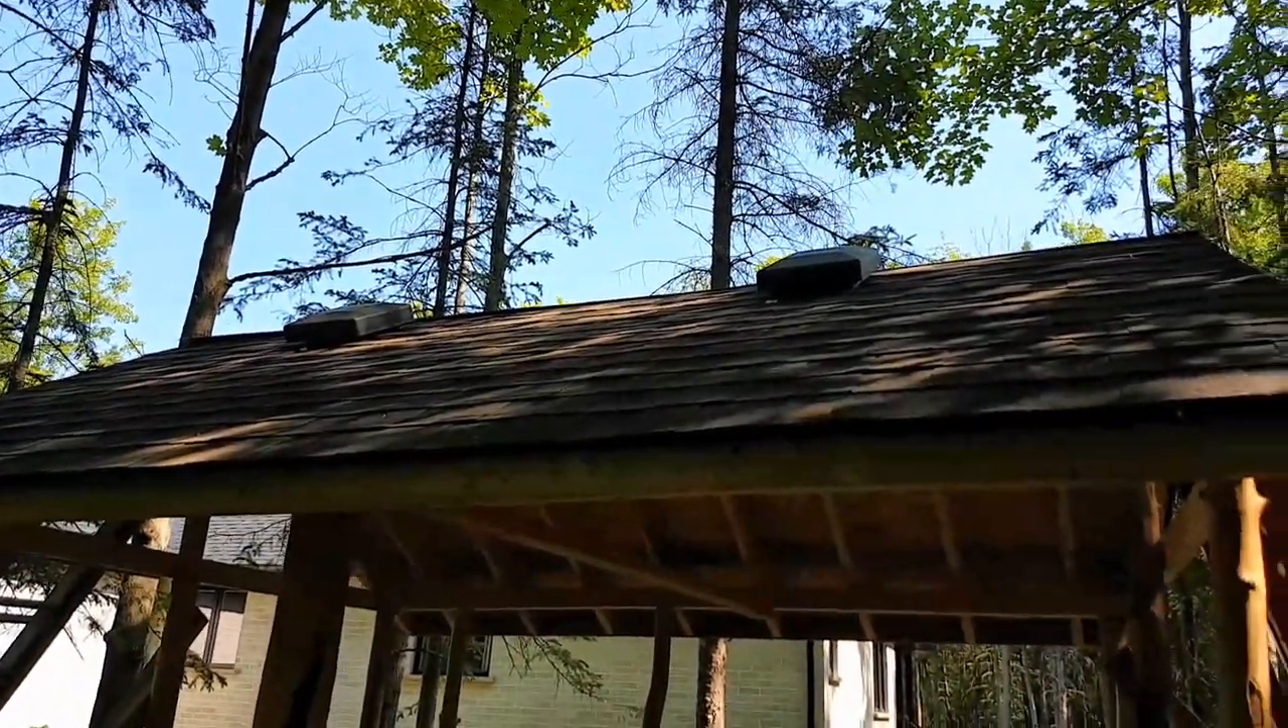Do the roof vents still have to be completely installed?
No.